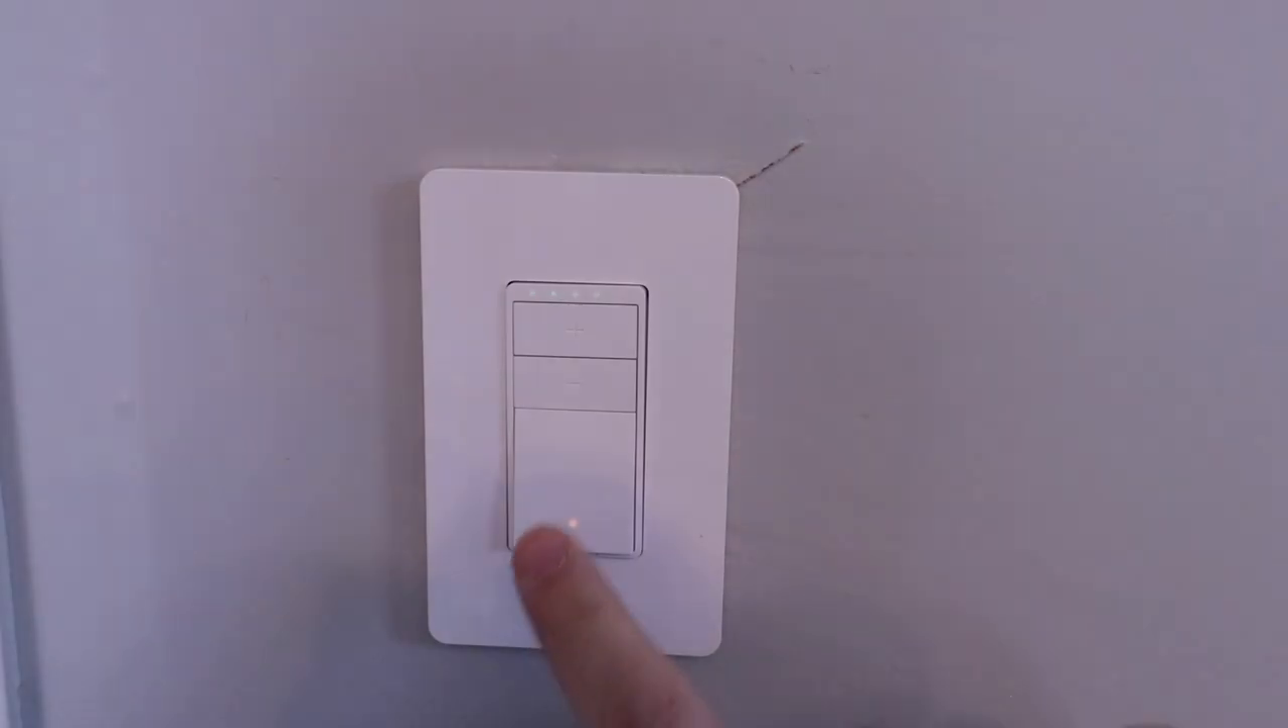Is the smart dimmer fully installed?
Yes.